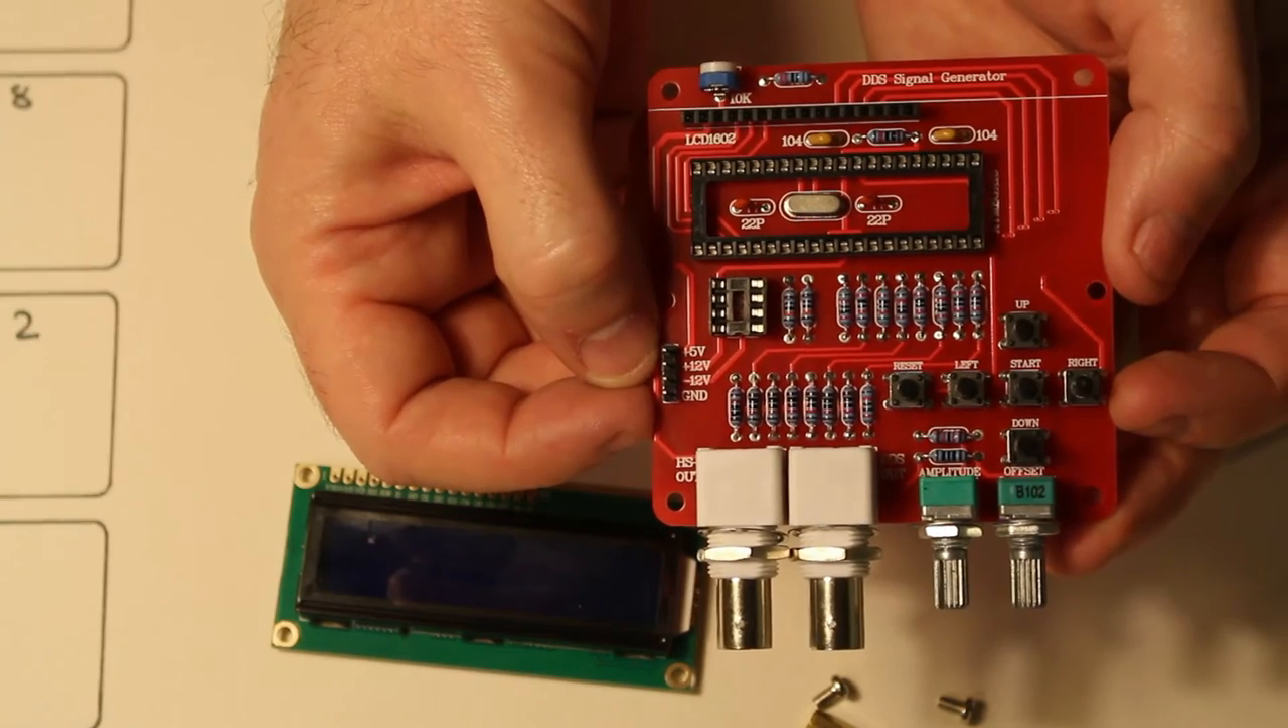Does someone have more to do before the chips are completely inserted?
Yes.